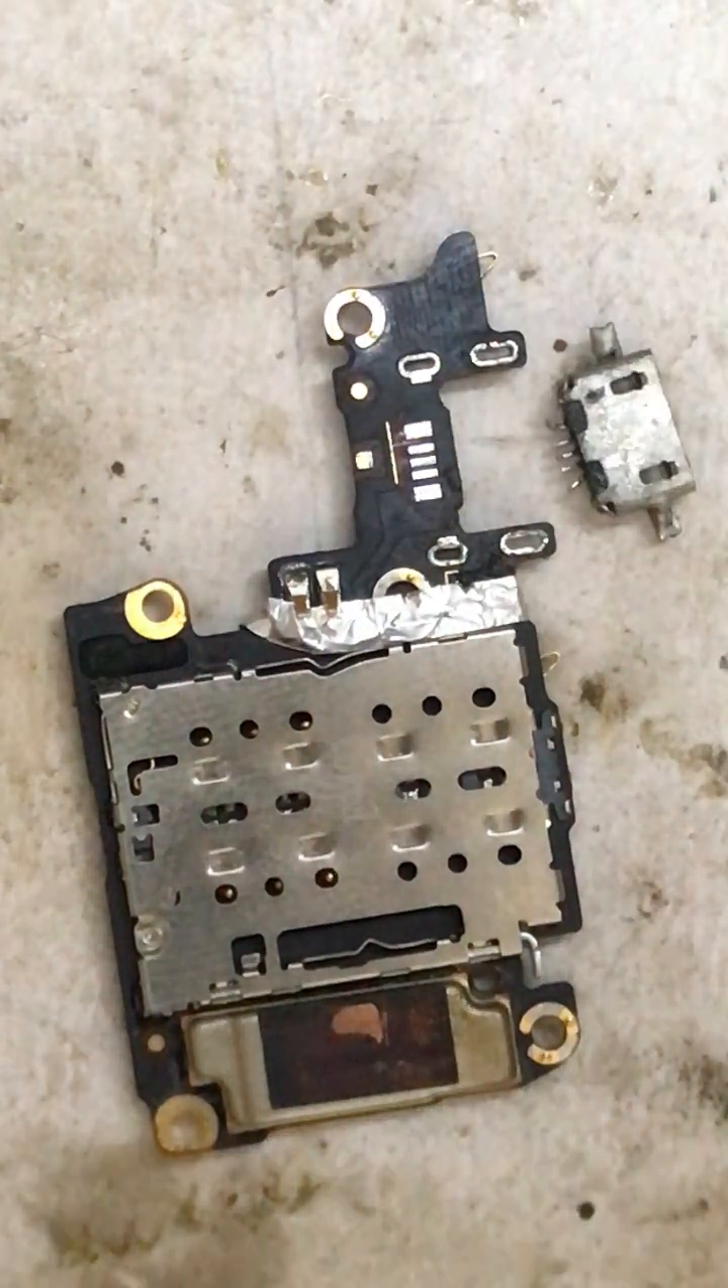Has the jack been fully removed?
Yes.